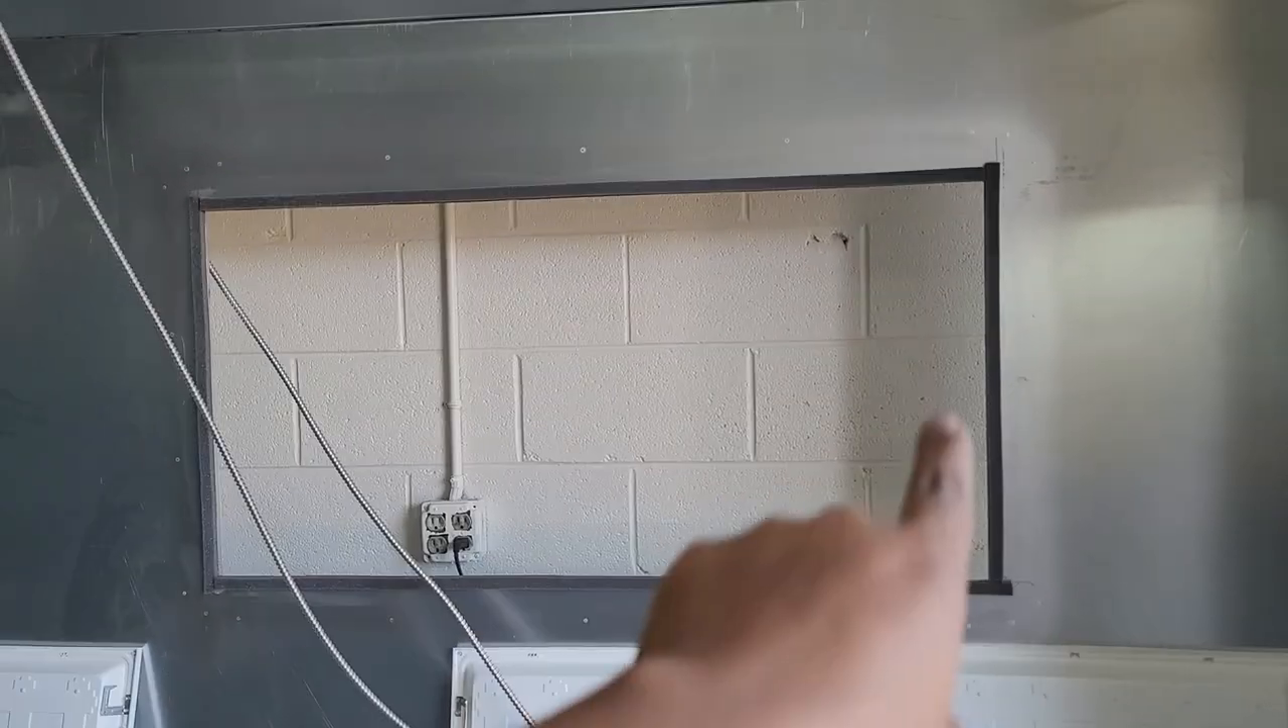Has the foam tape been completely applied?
Yes.